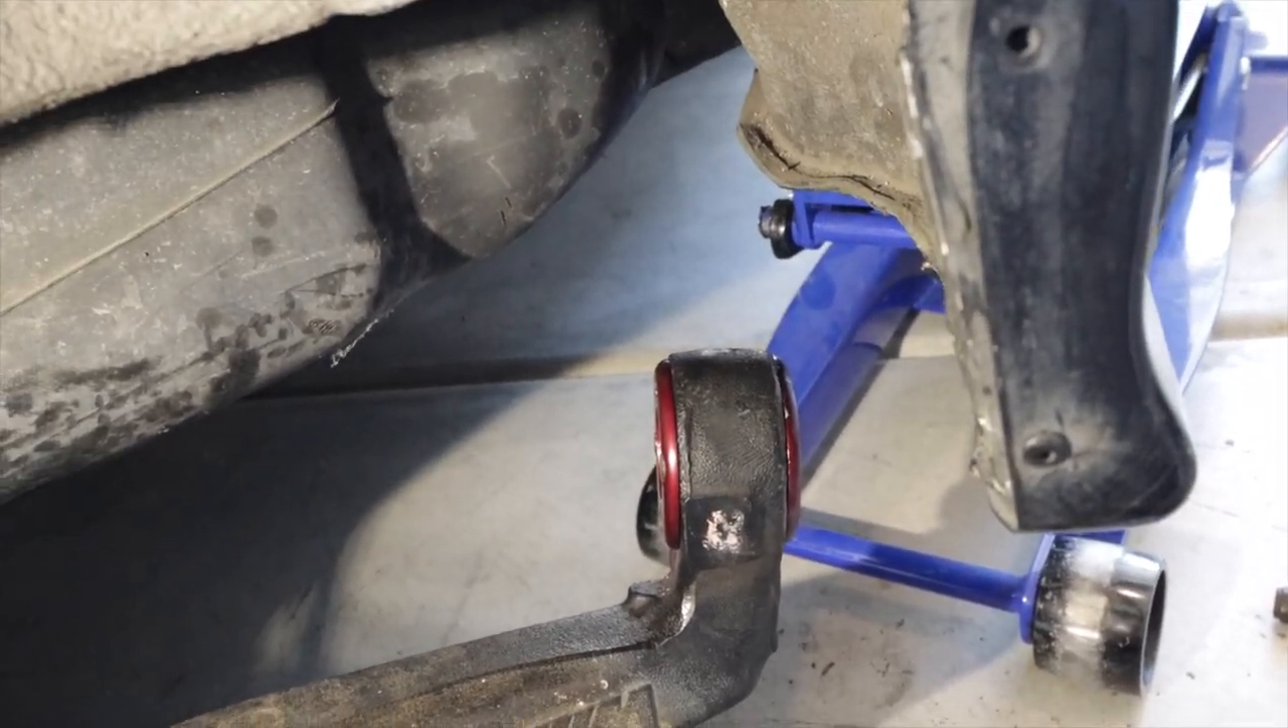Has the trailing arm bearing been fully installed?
Yes.